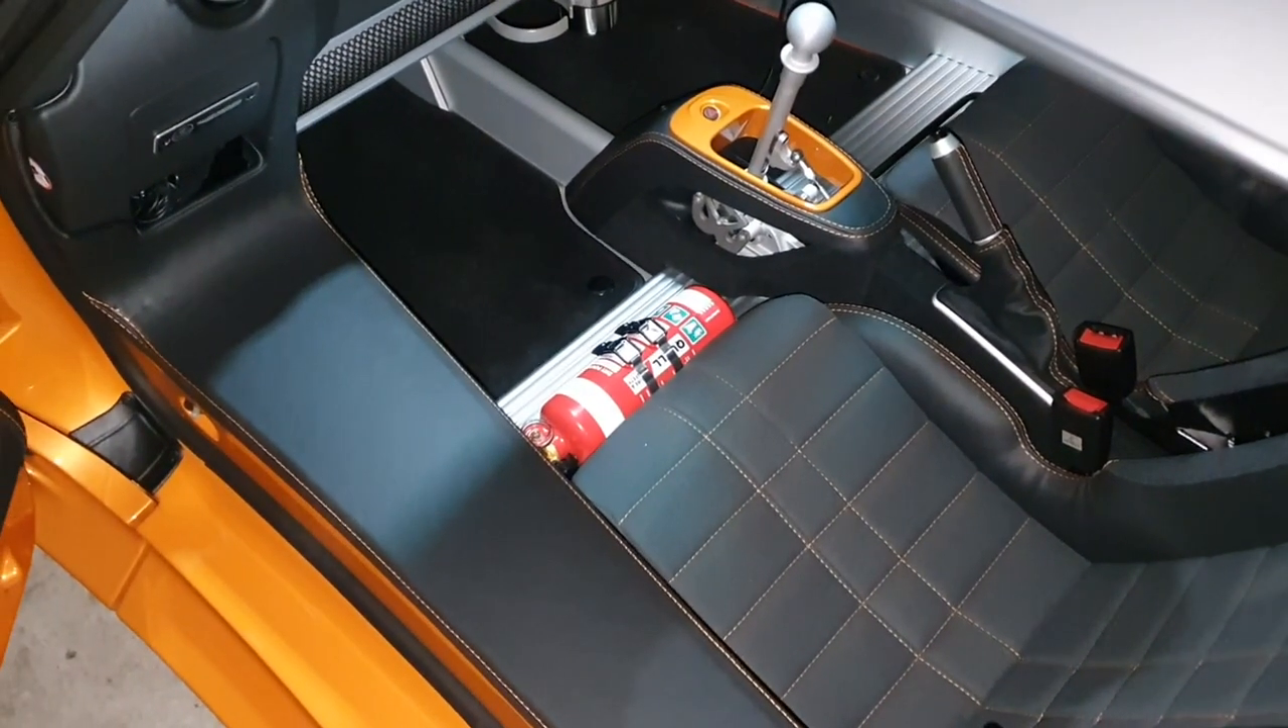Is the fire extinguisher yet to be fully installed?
No.